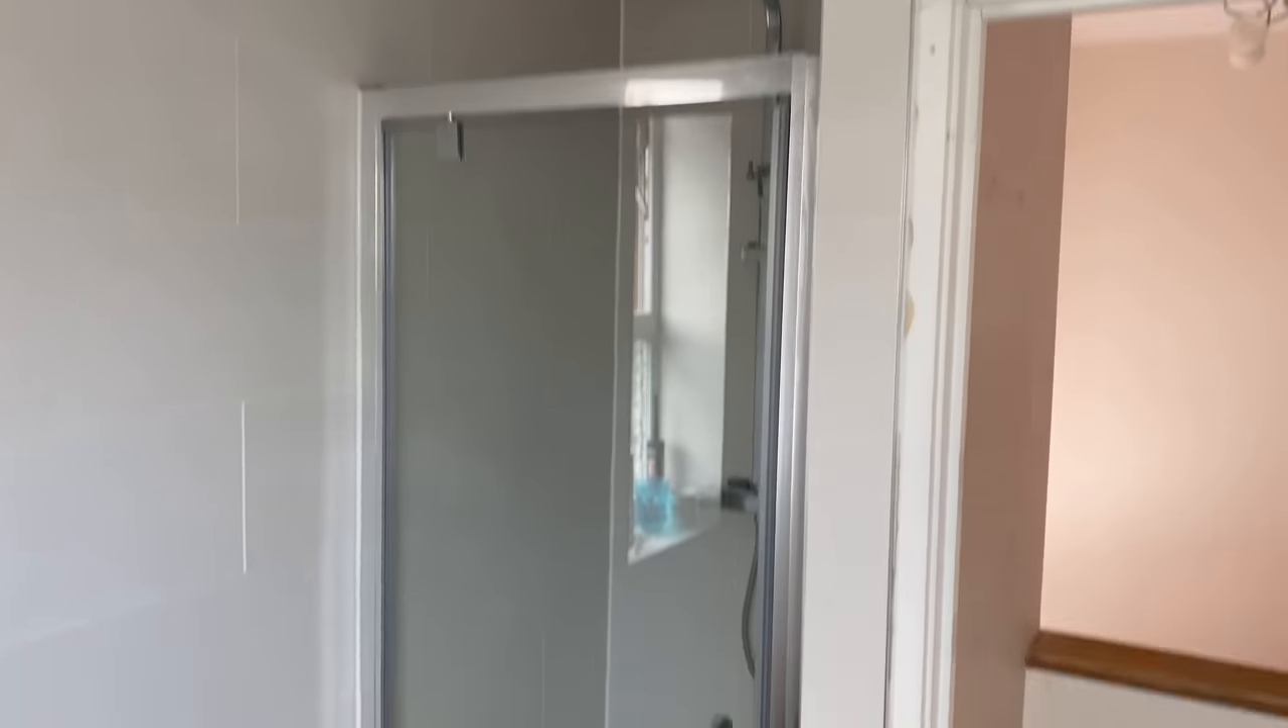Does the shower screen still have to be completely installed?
No.